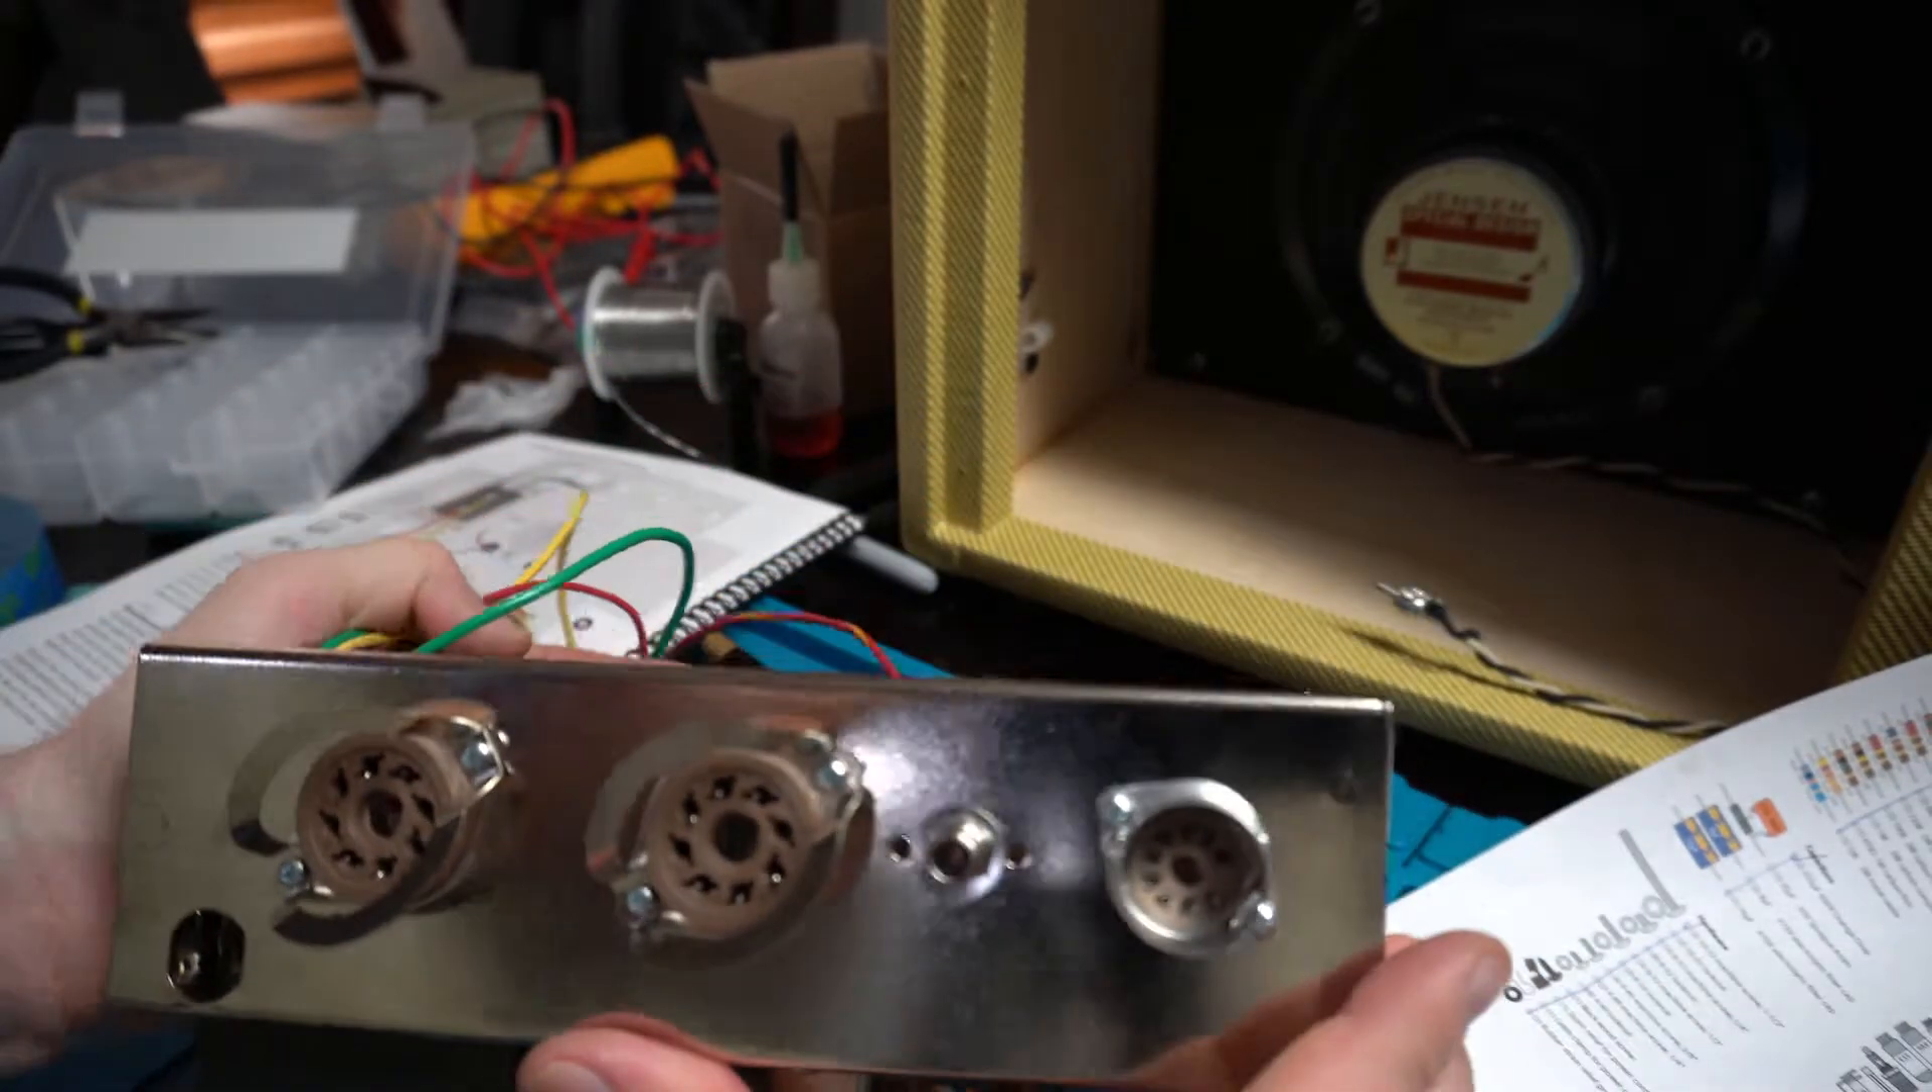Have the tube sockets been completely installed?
Yes.